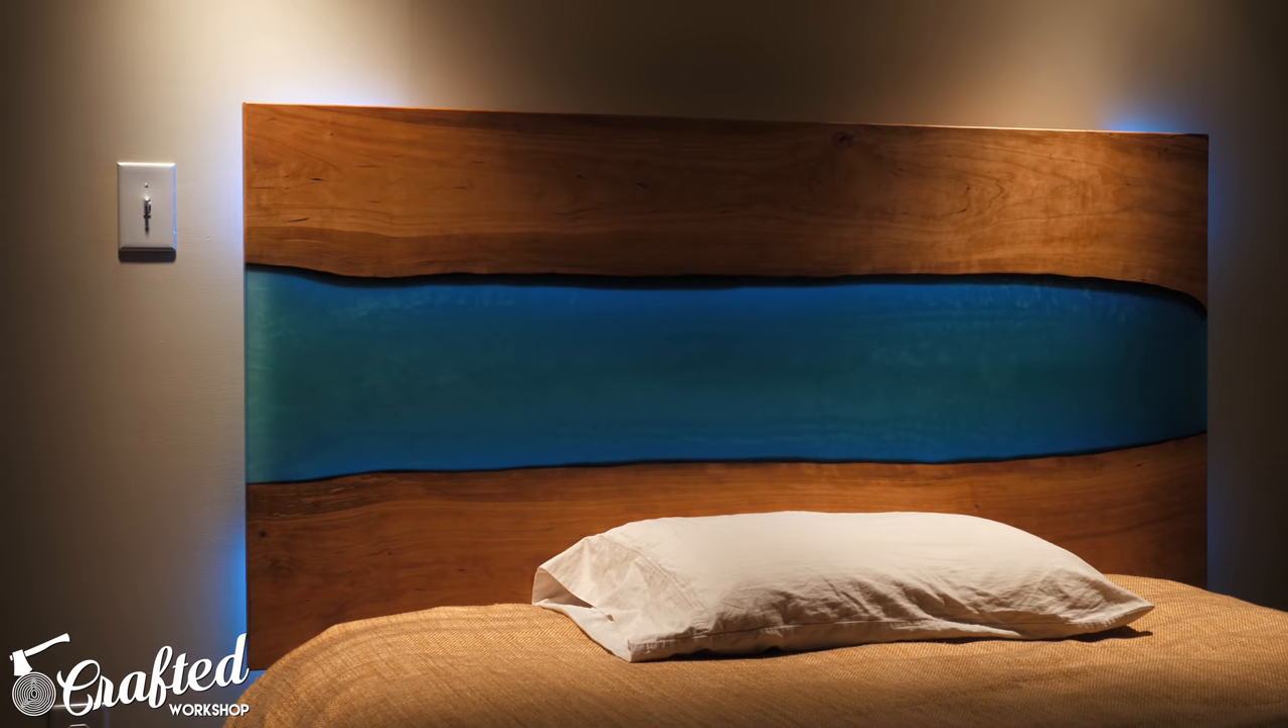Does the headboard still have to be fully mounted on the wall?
No.